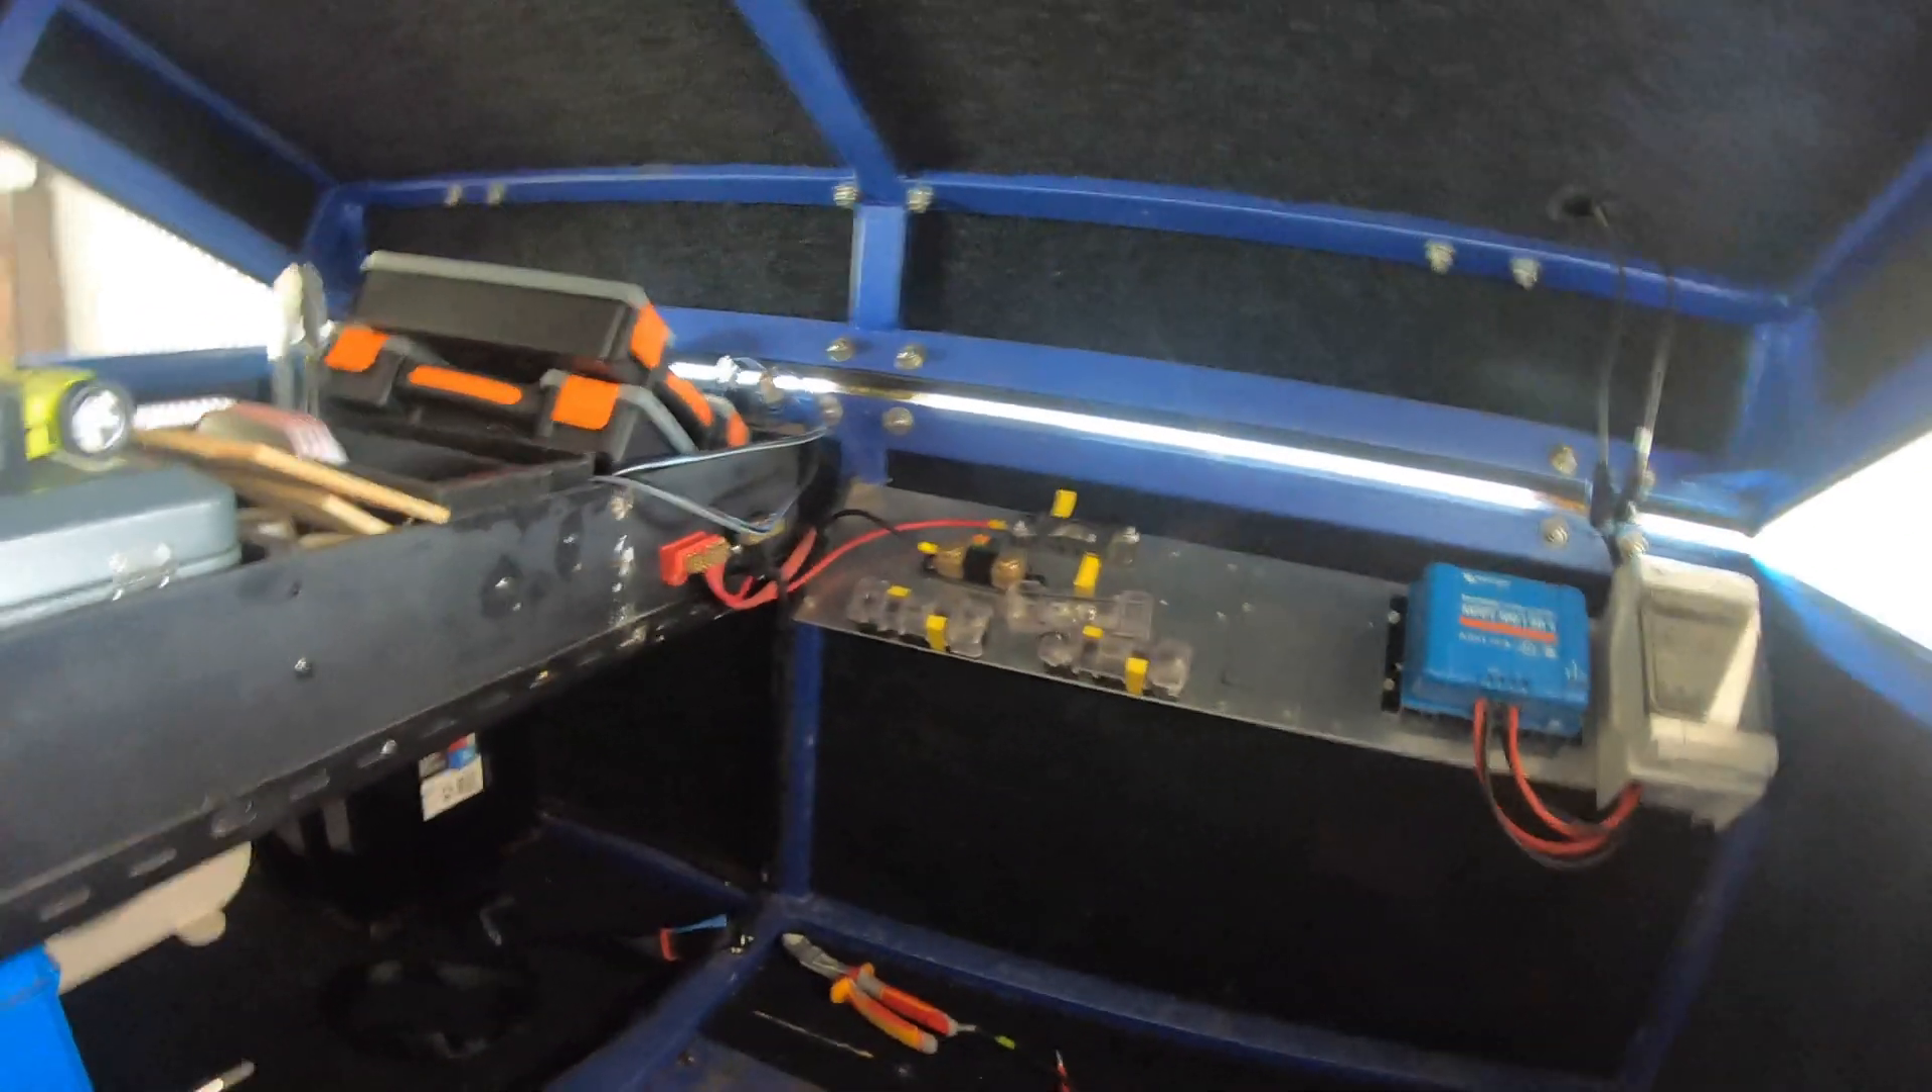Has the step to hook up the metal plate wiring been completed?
No.